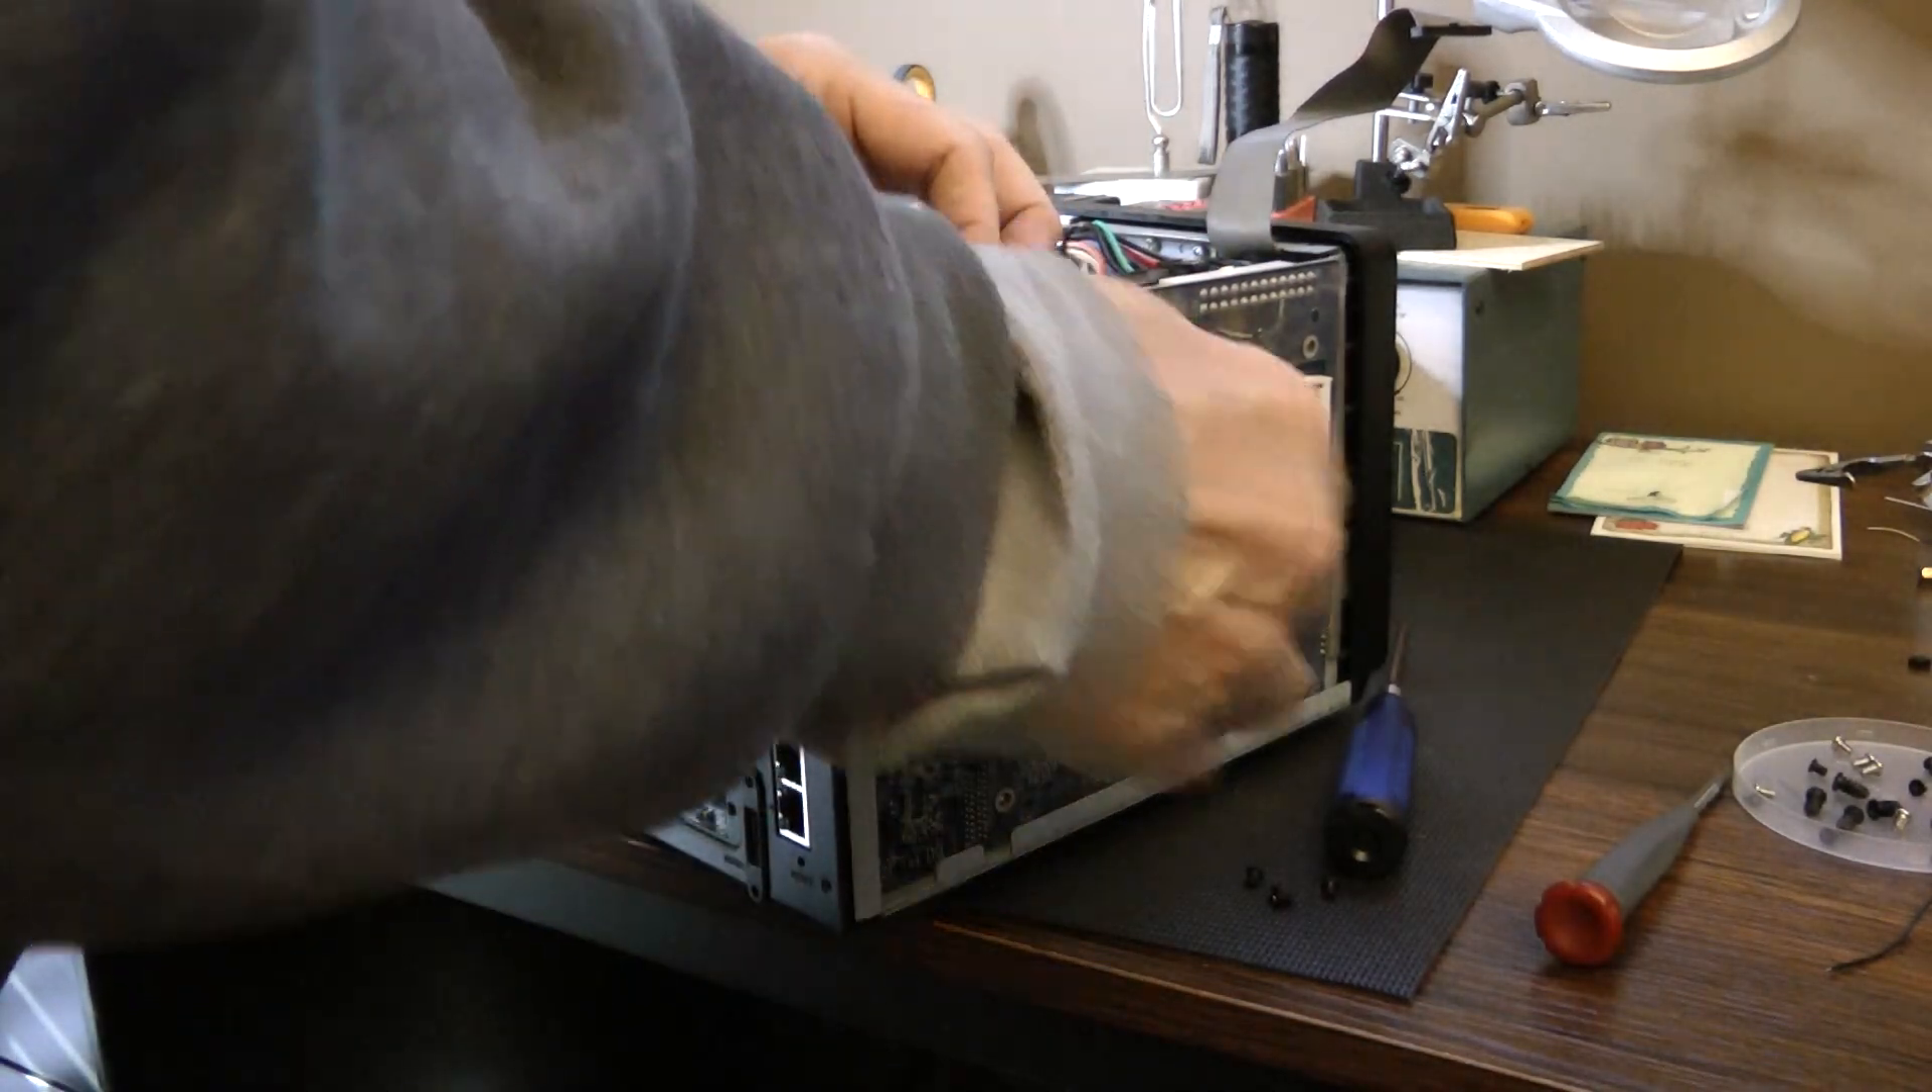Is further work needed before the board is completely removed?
Yes.